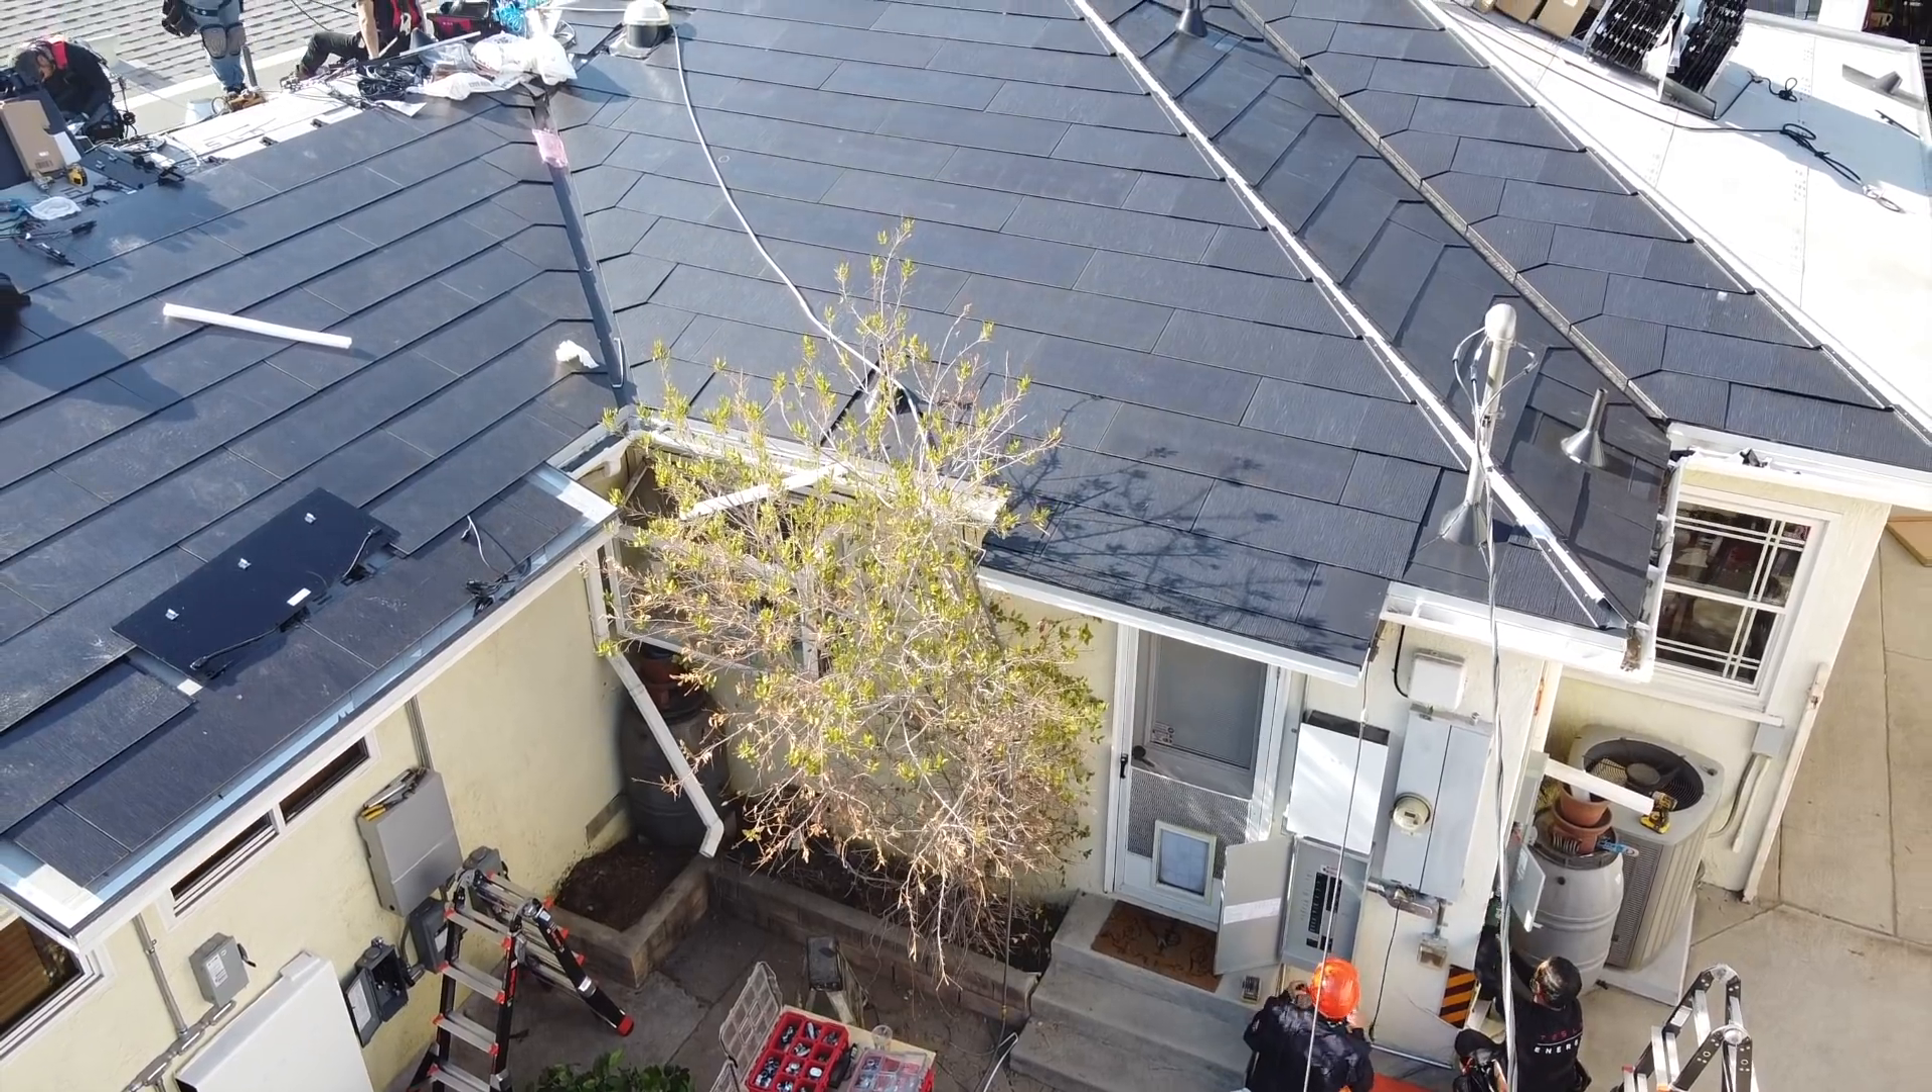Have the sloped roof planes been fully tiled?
No.